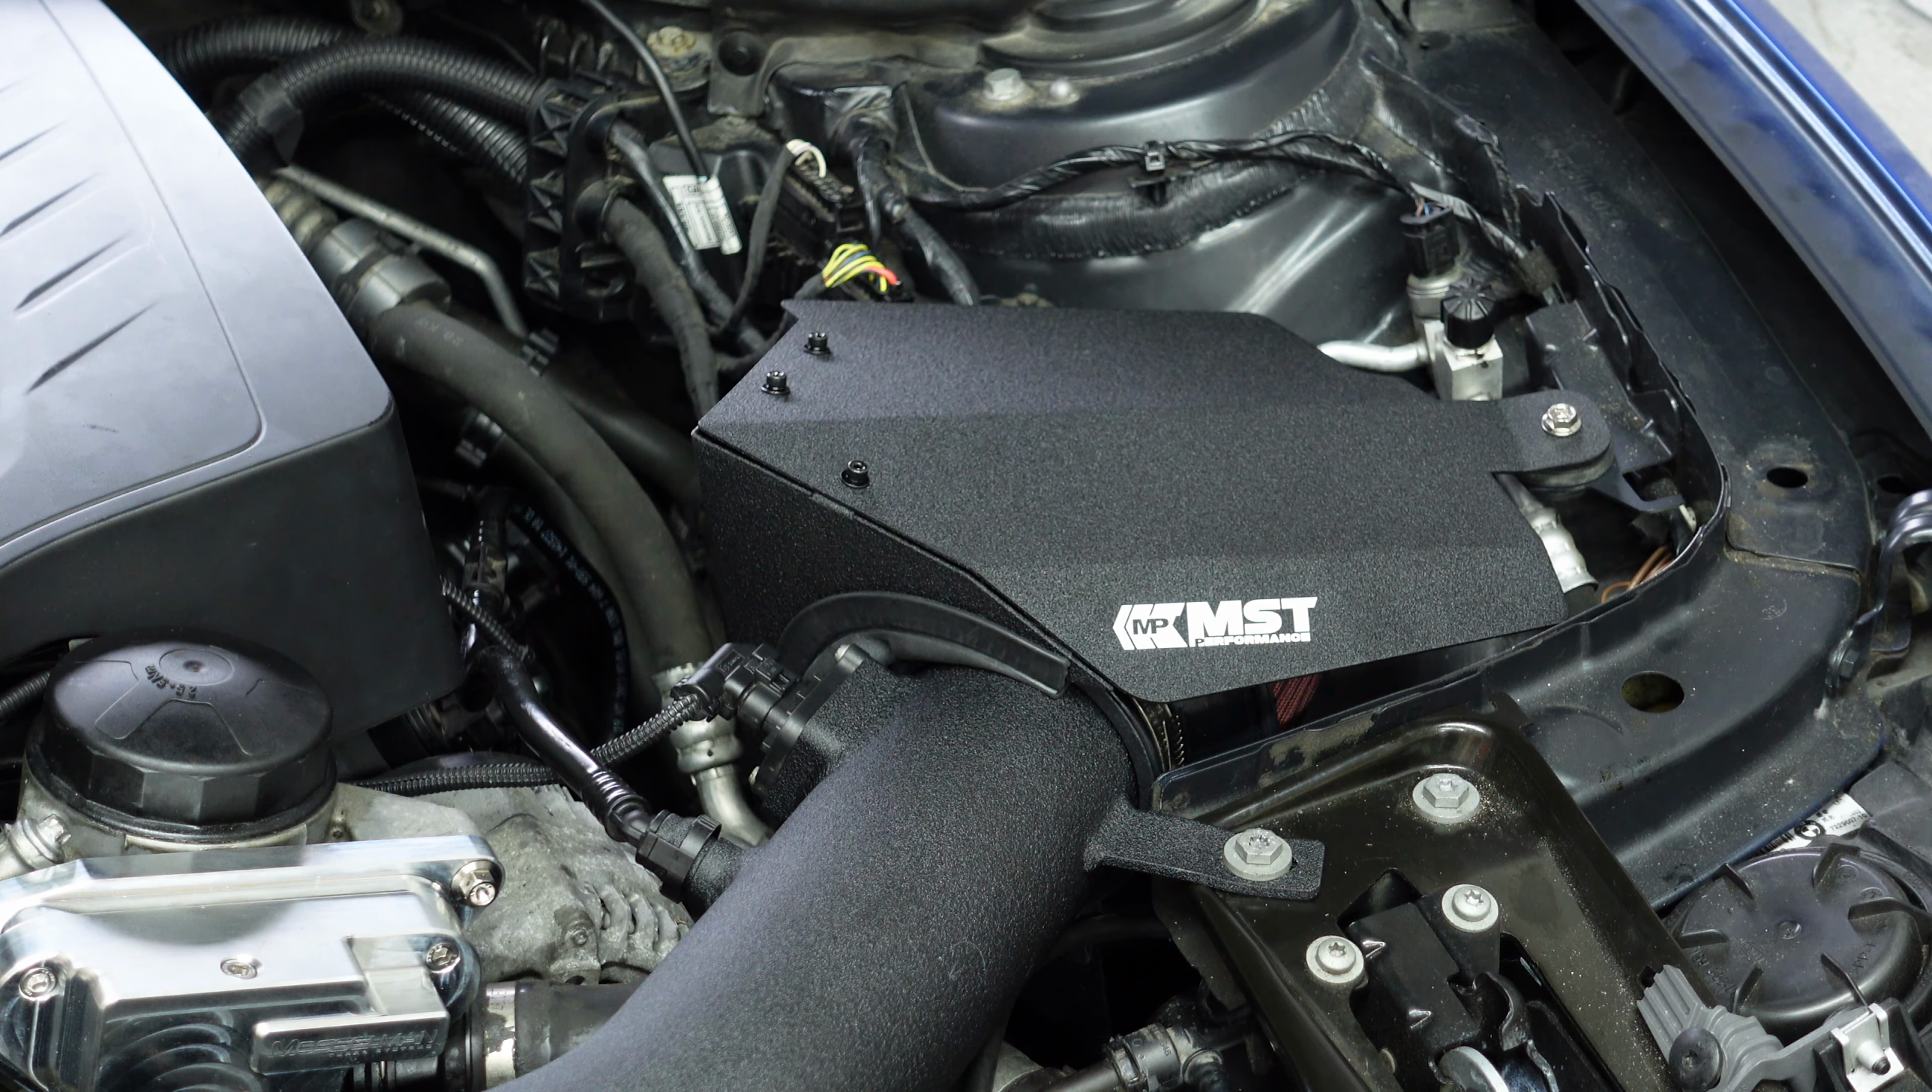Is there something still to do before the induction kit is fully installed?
No.